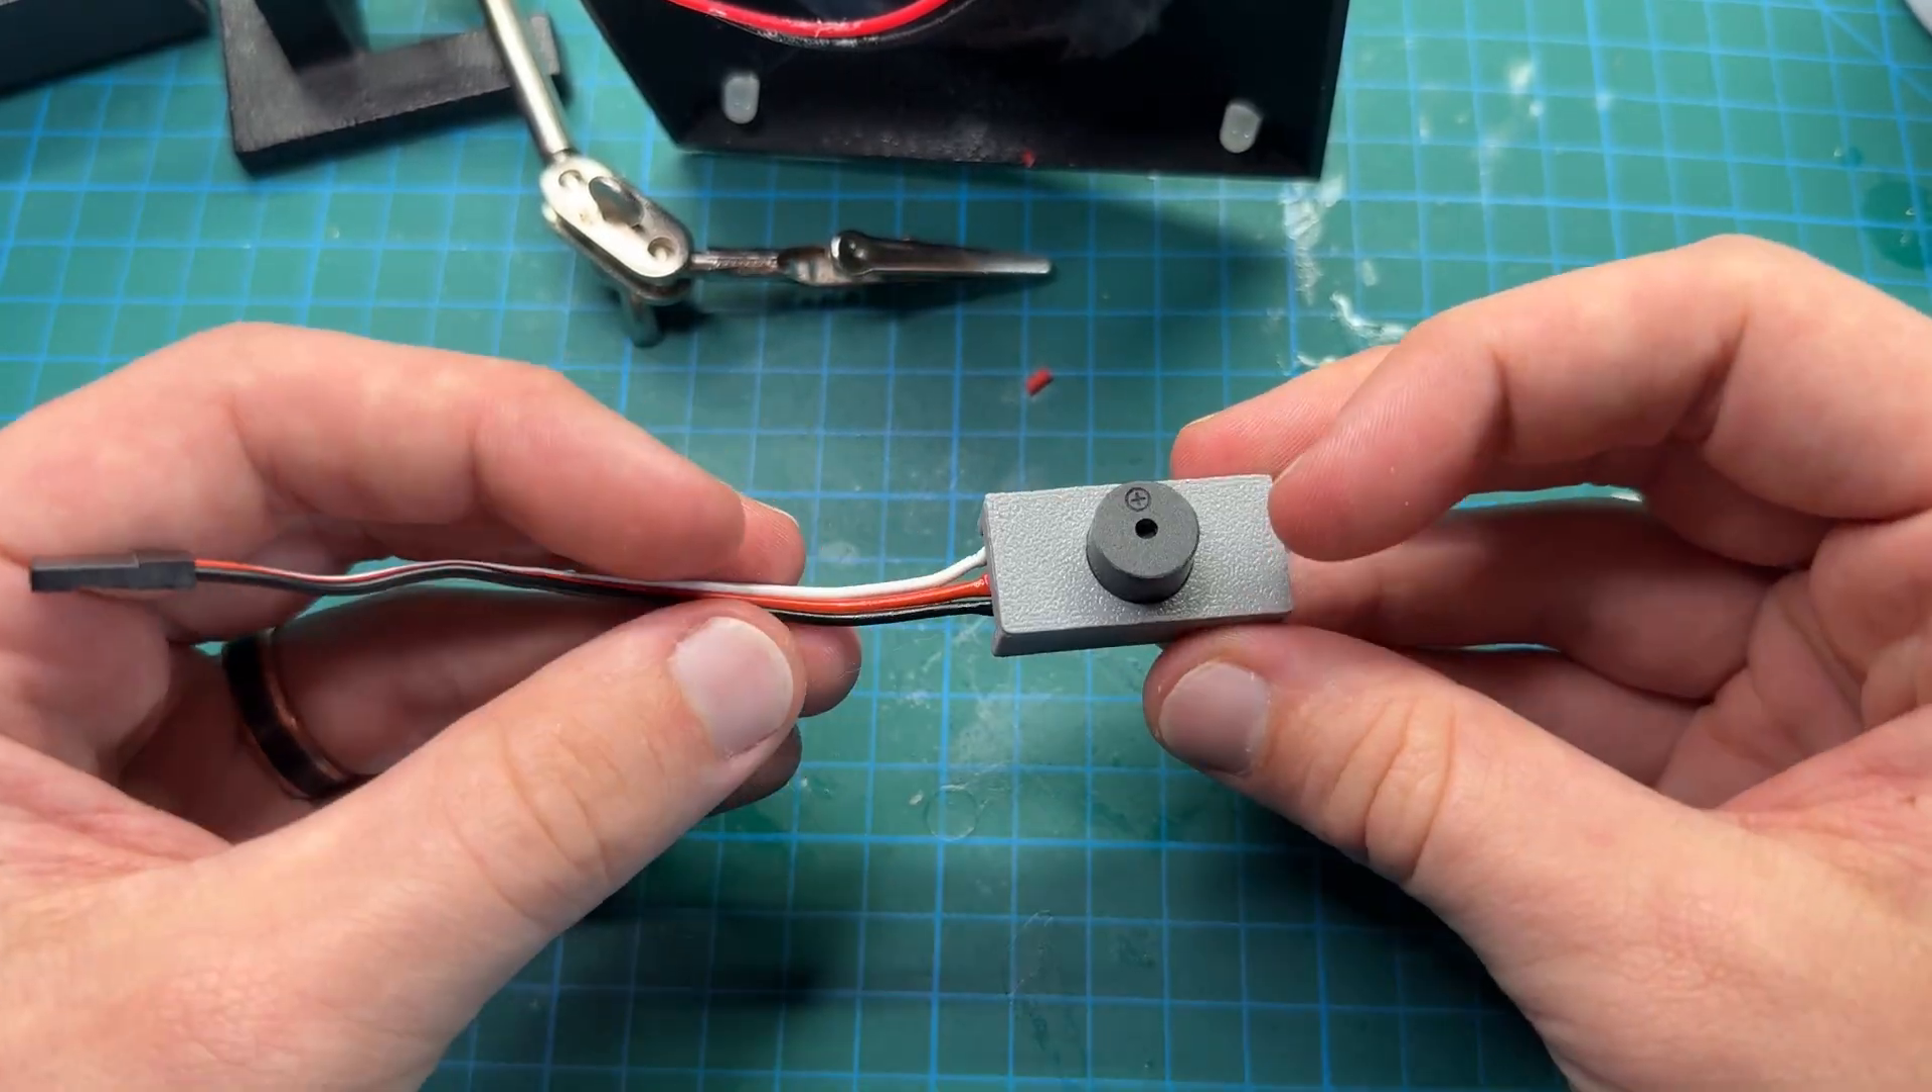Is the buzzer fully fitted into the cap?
Yes.